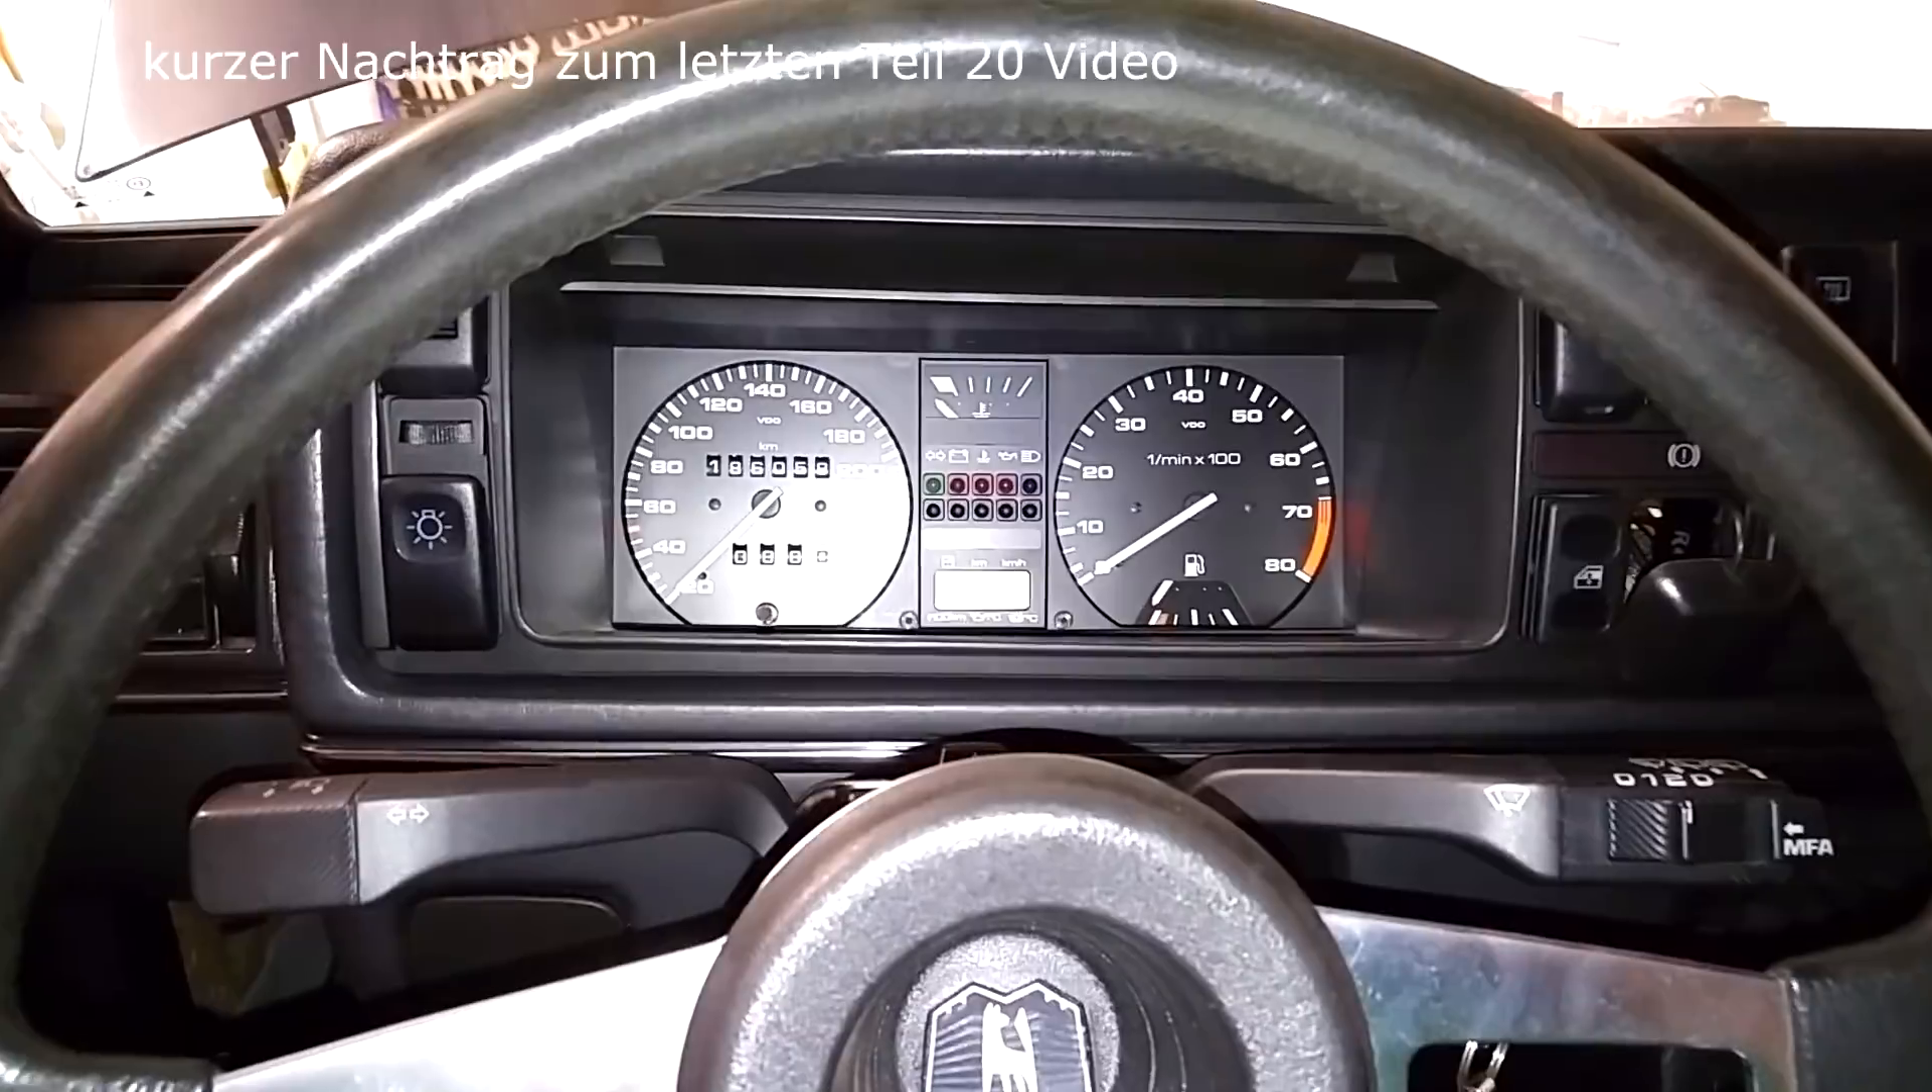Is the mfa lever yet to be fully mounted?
No.